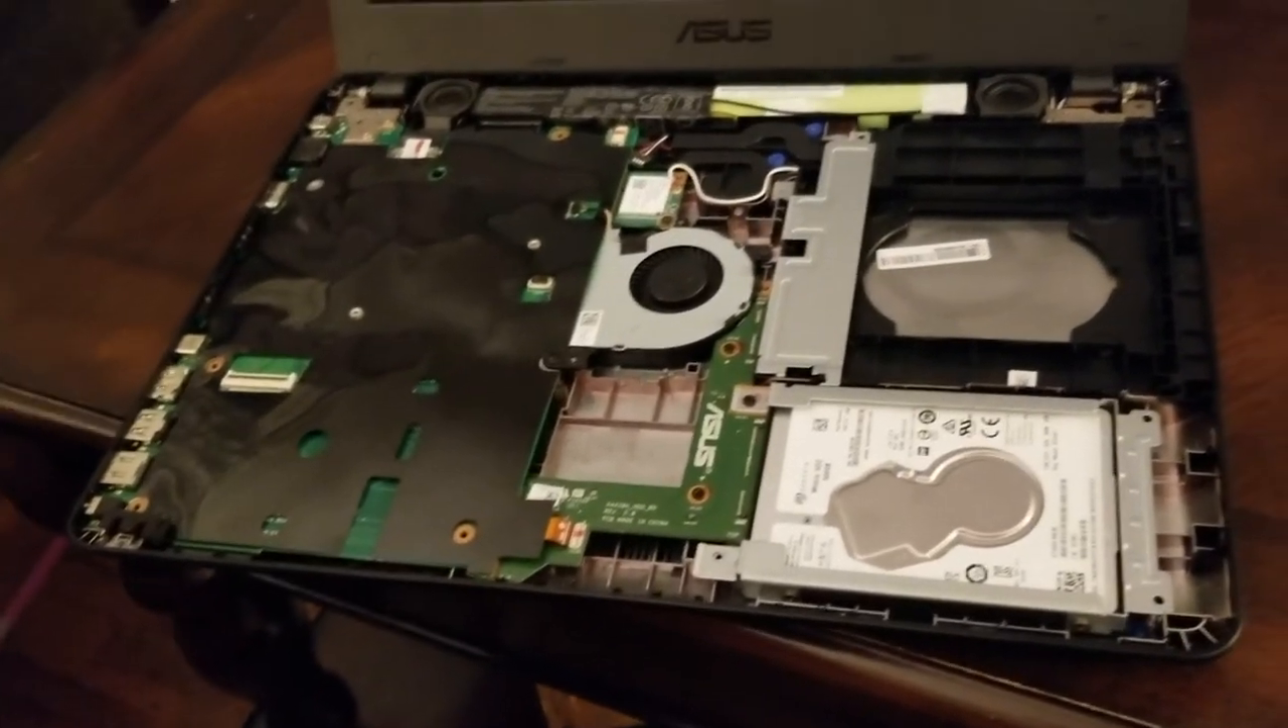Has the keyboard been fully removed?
Yes.